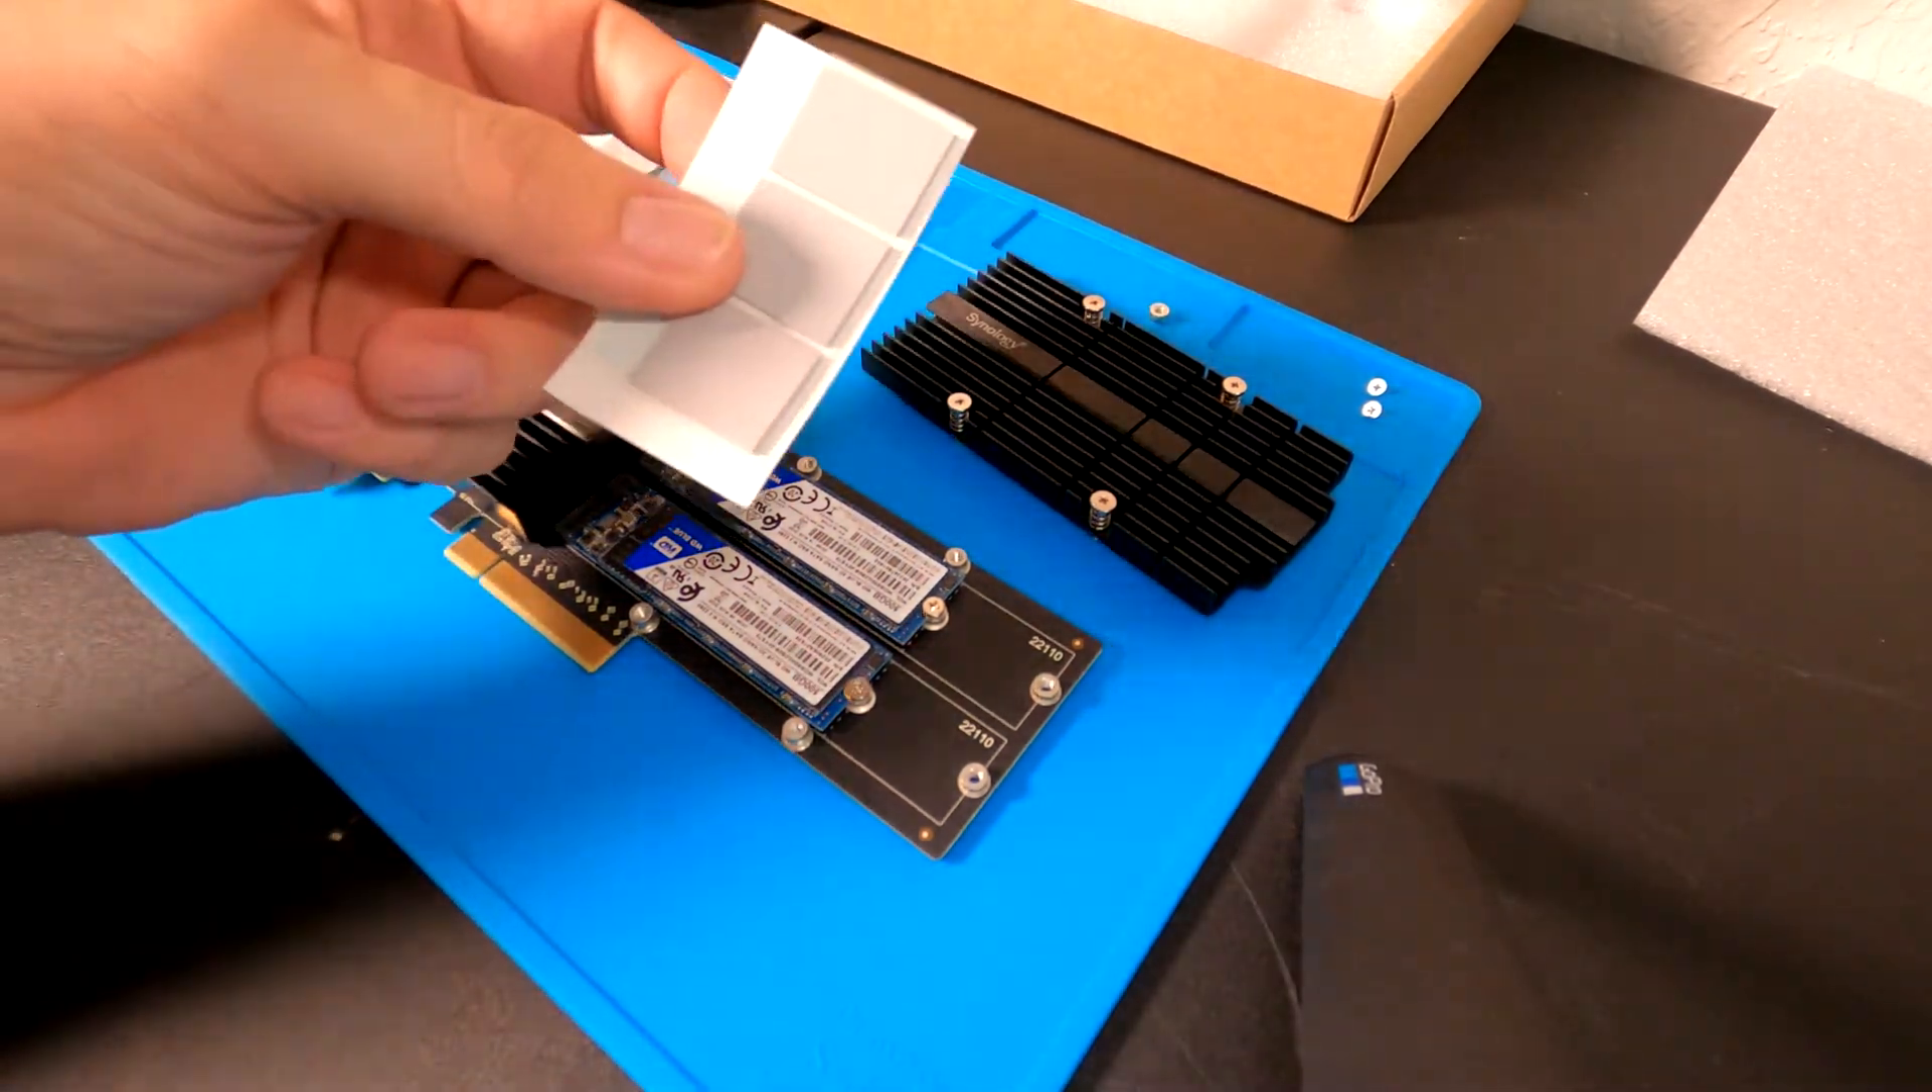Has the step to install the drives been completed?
Yes.